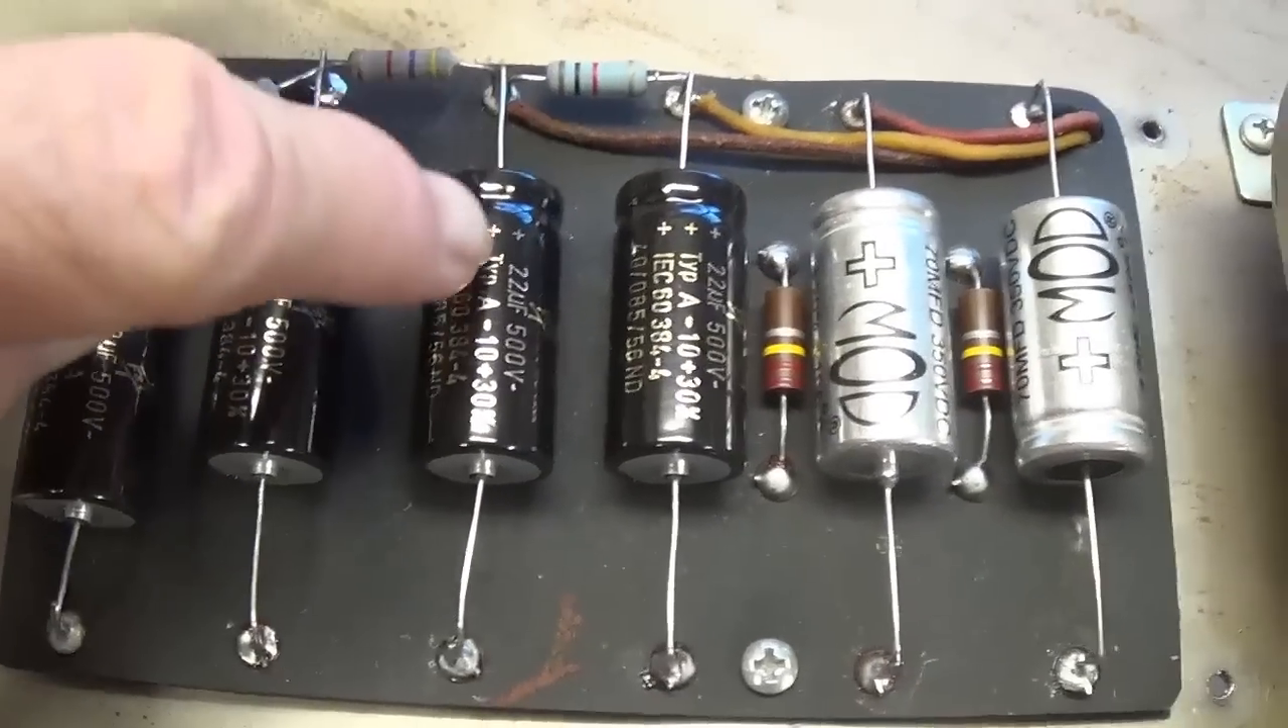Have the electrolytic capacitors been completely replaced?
Yes.